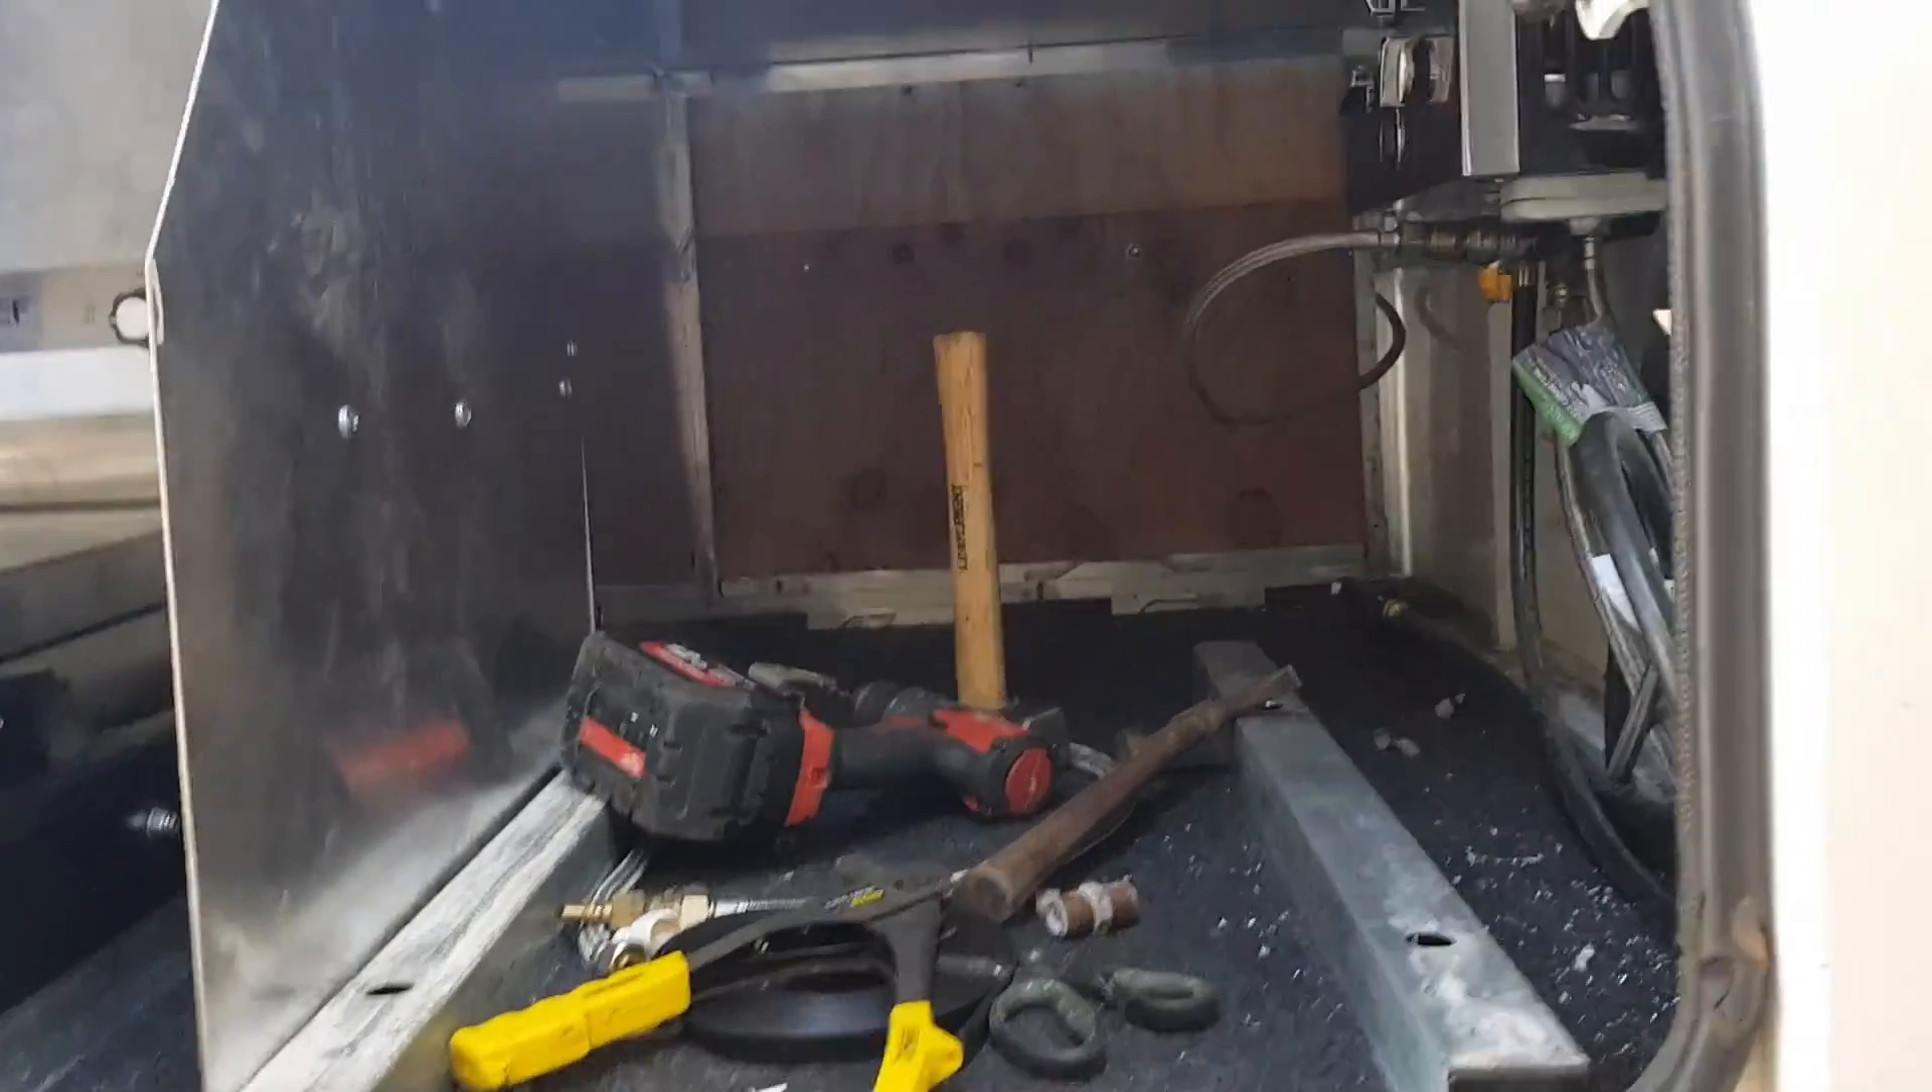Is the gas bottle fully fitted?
No.